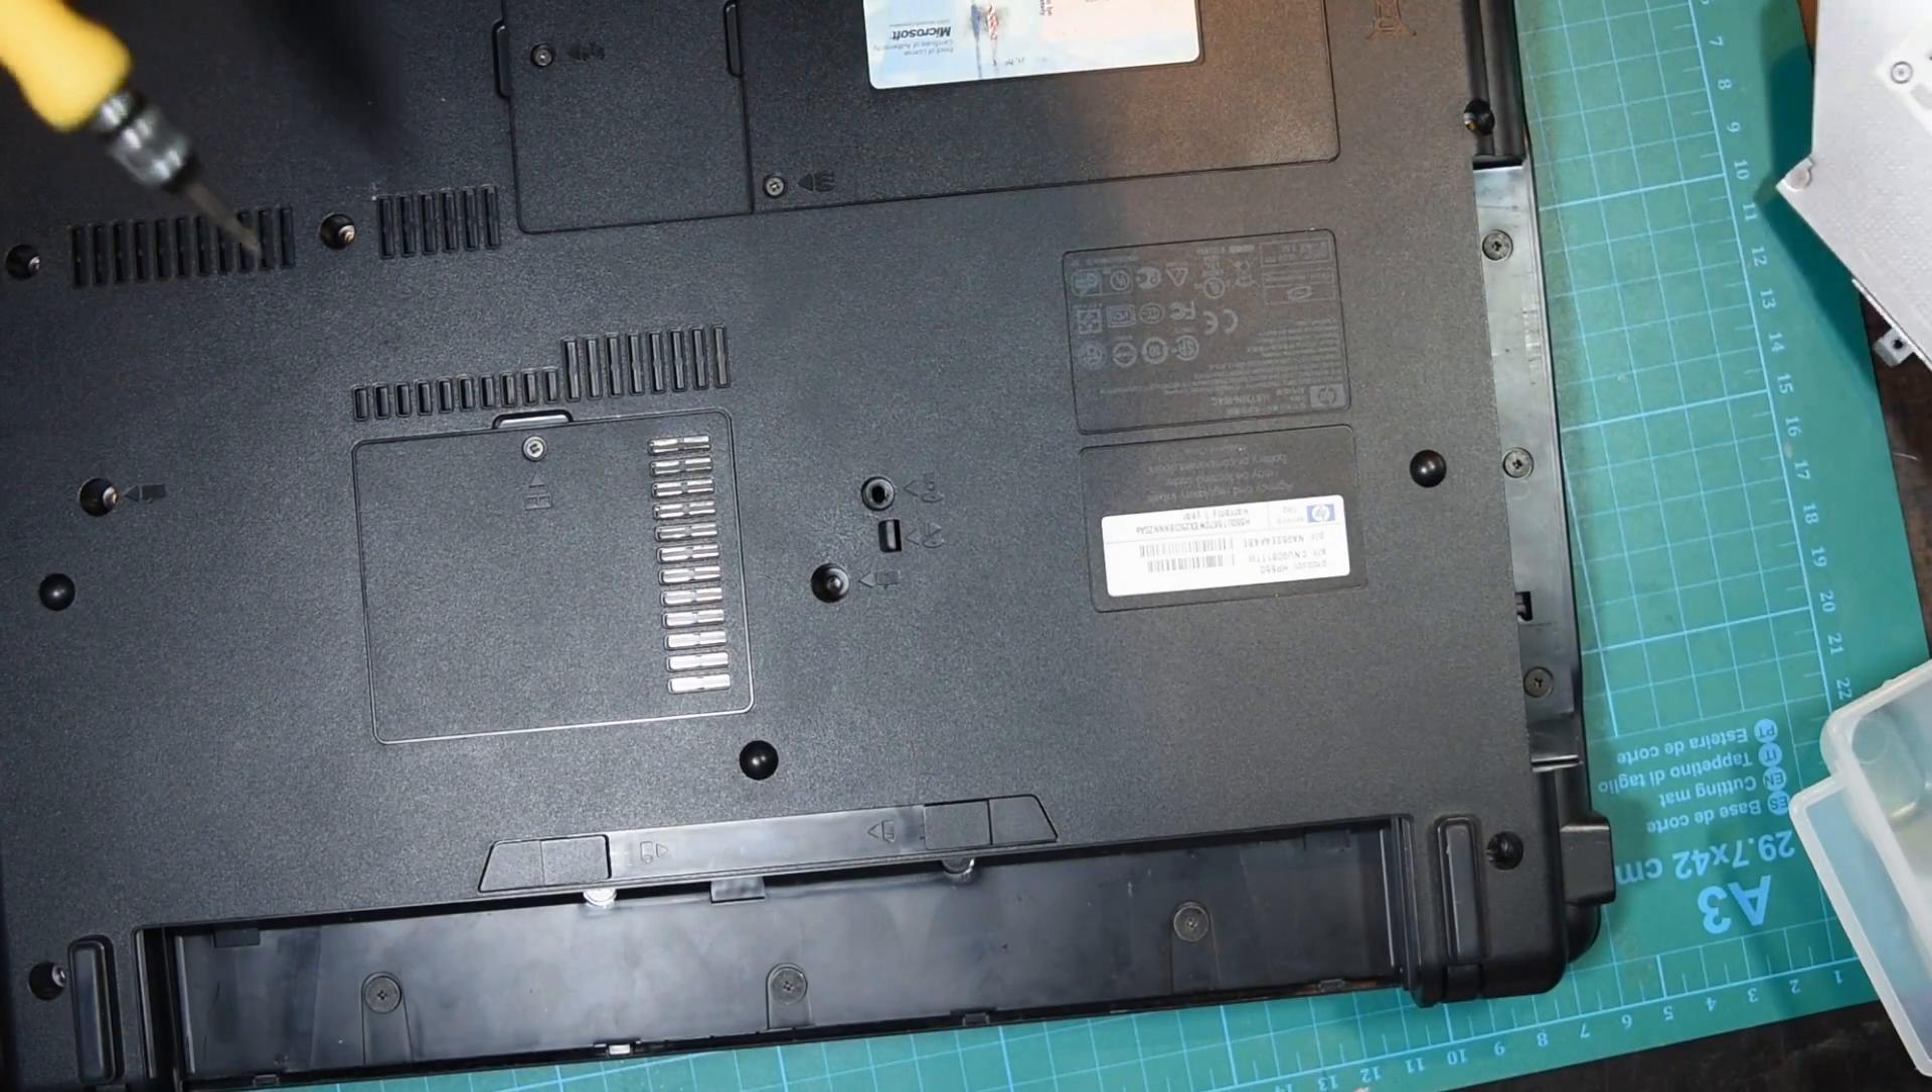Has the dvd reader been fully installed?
No.